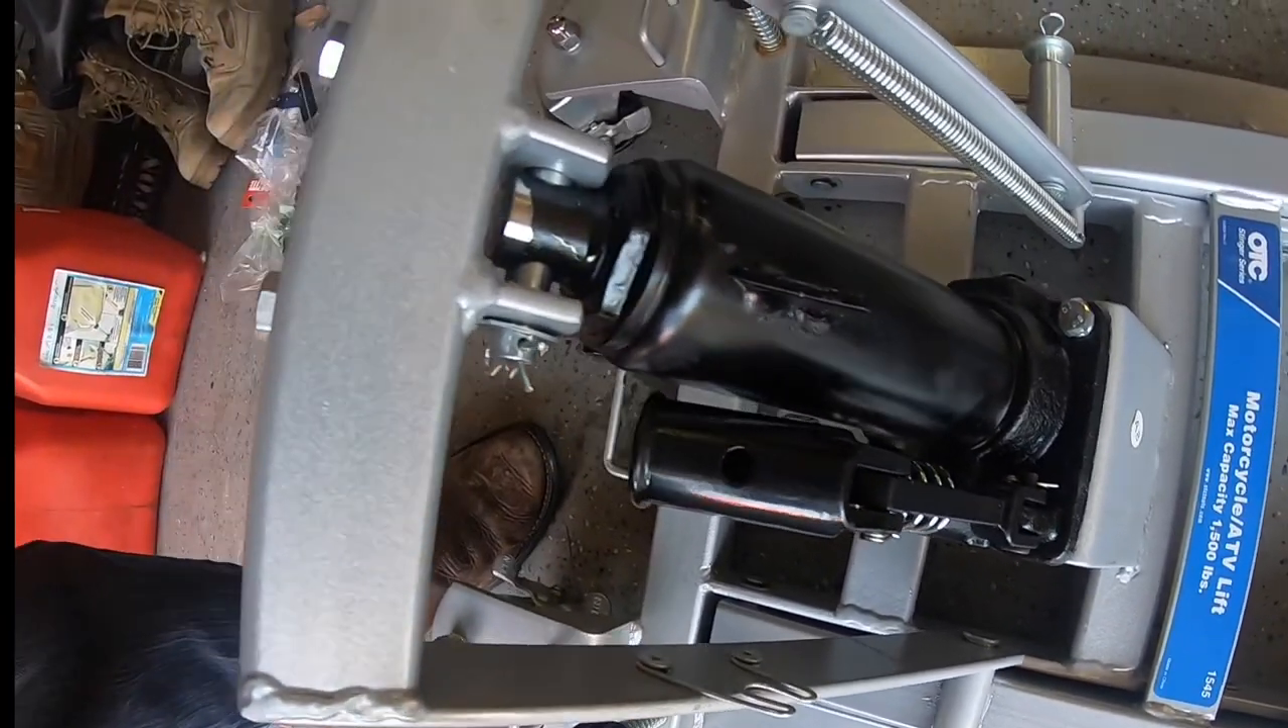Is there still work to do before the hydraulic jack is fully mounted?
No.